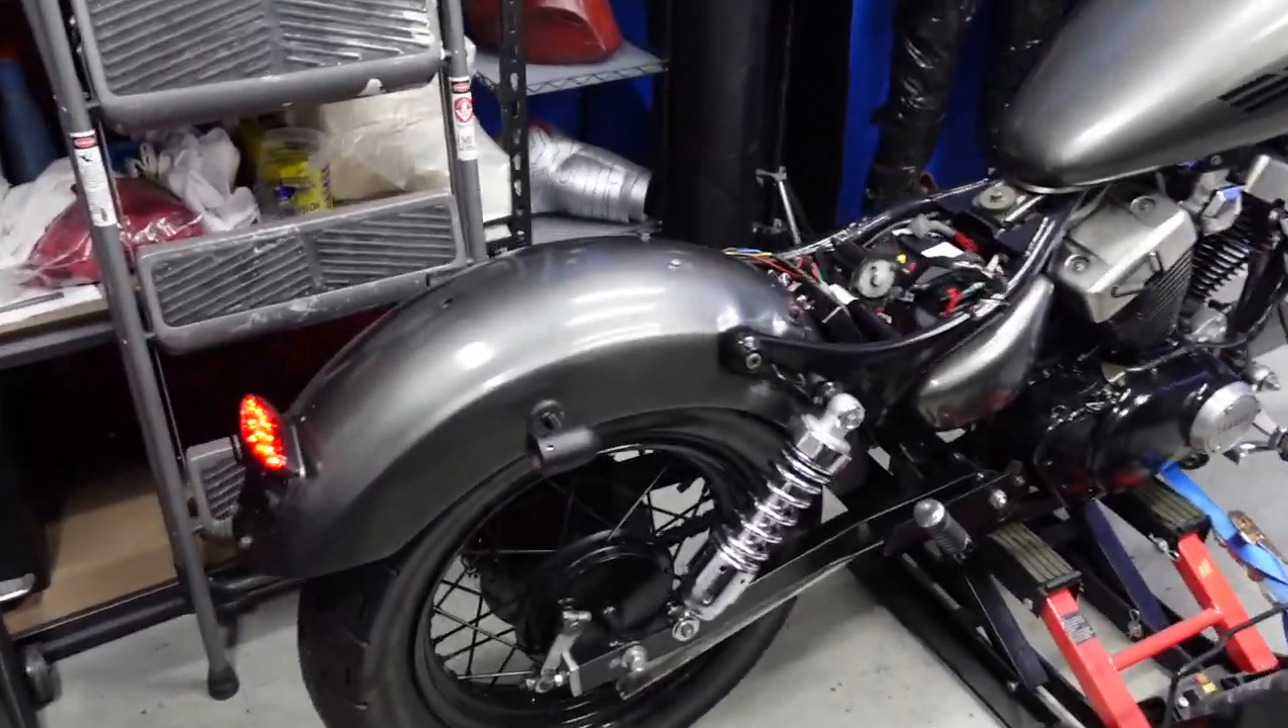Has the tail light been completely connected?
Yes.